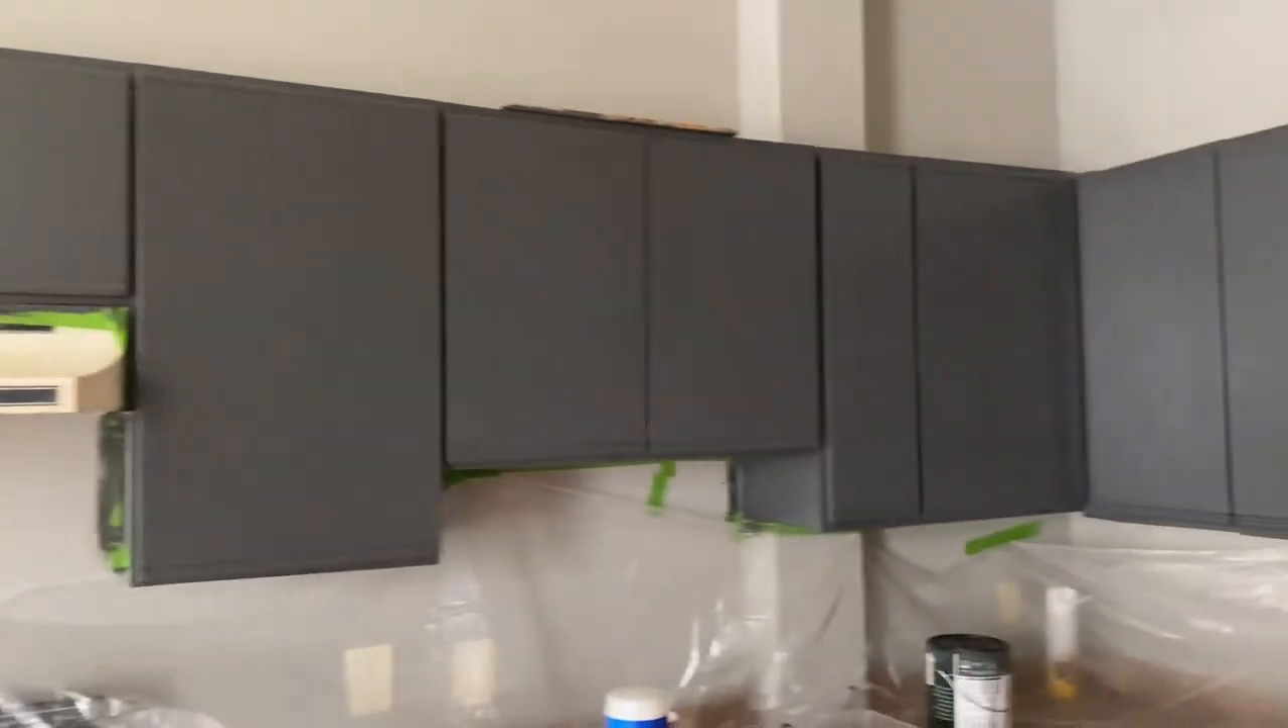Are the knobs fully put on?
No.